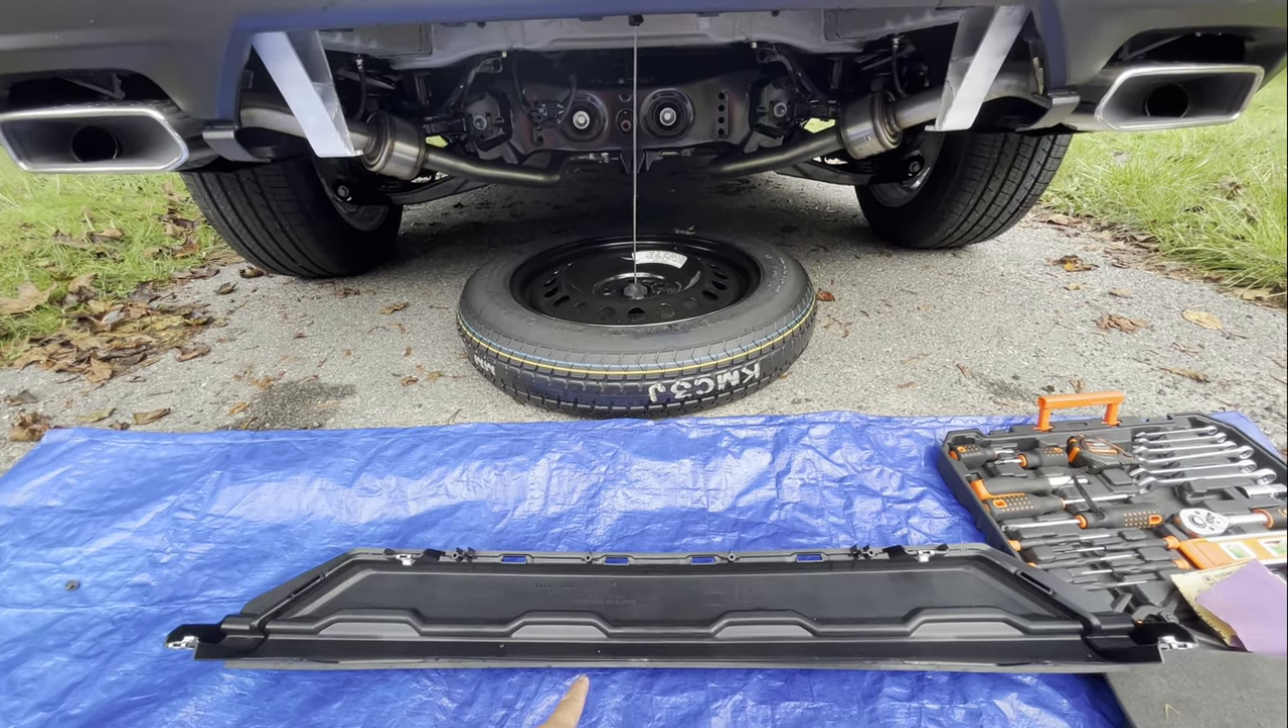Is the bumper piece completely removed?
Yes.